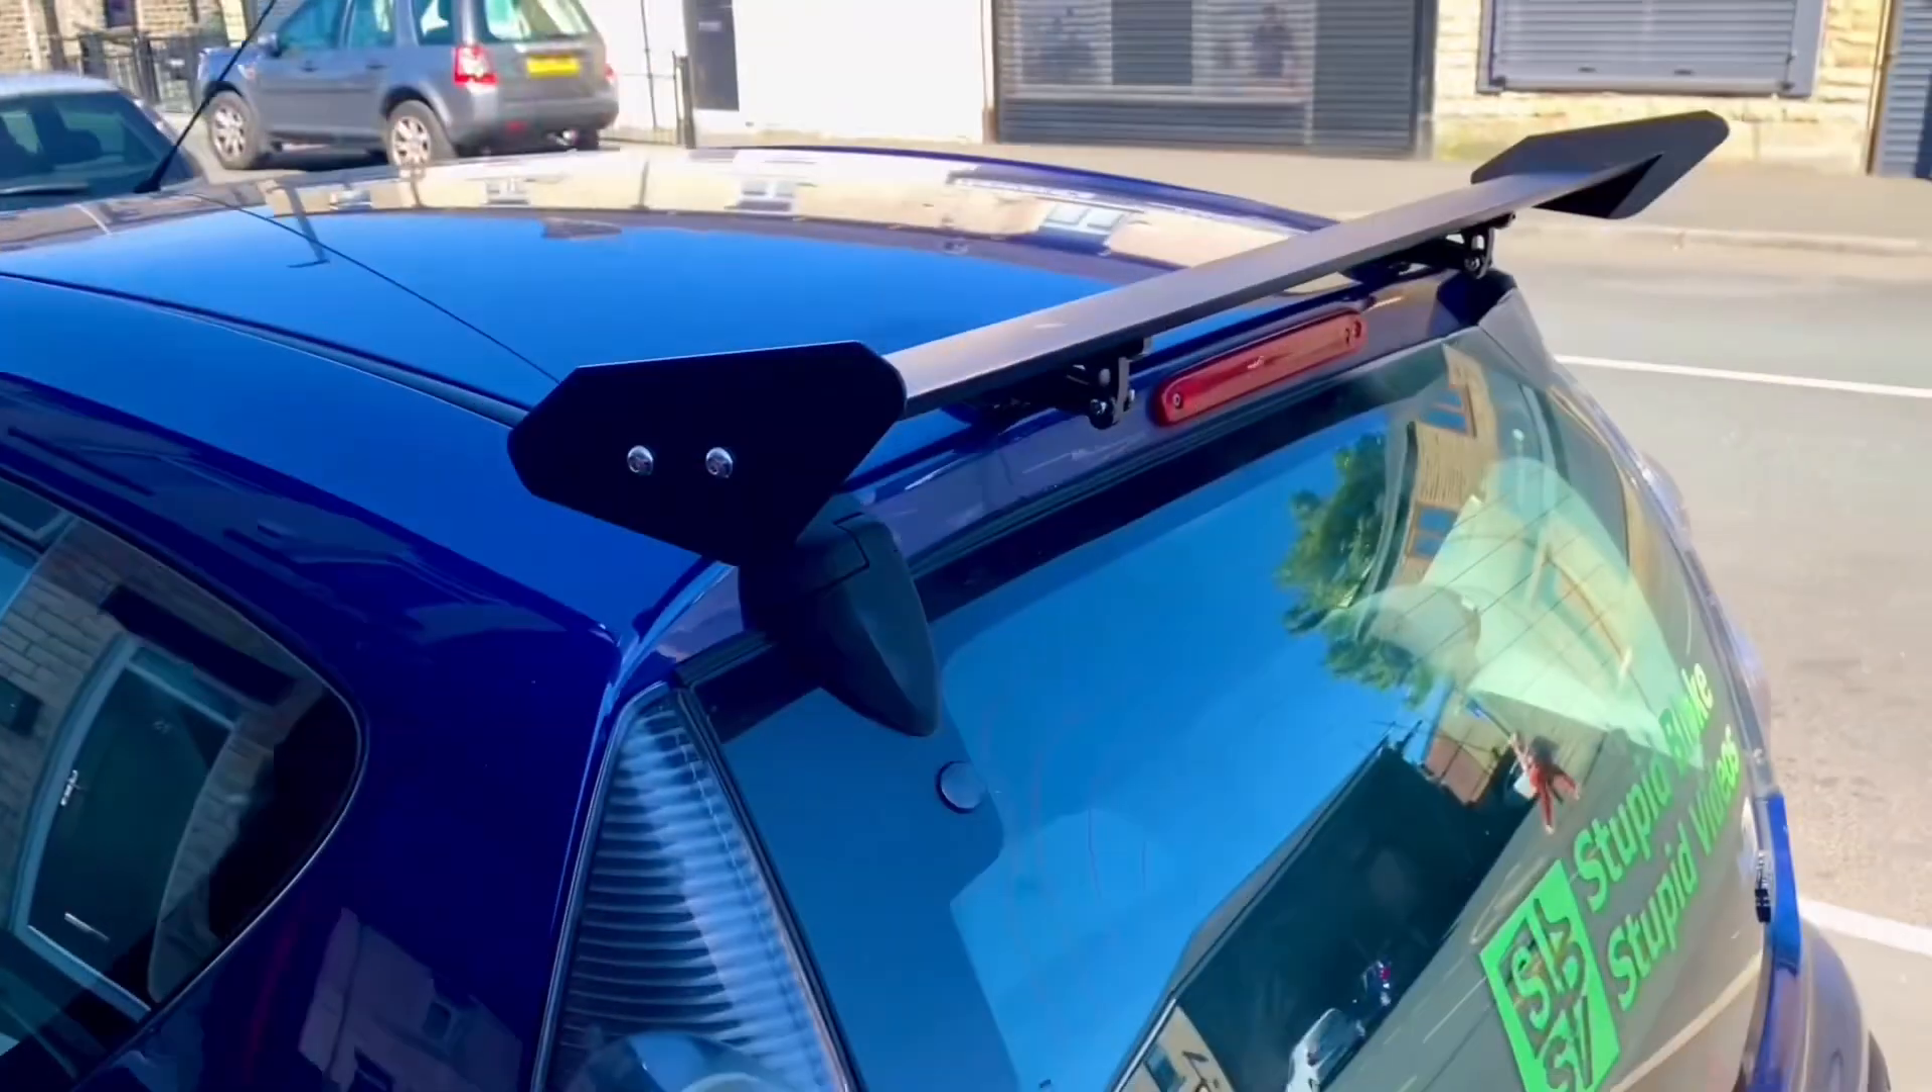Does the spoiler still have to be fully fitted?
No.